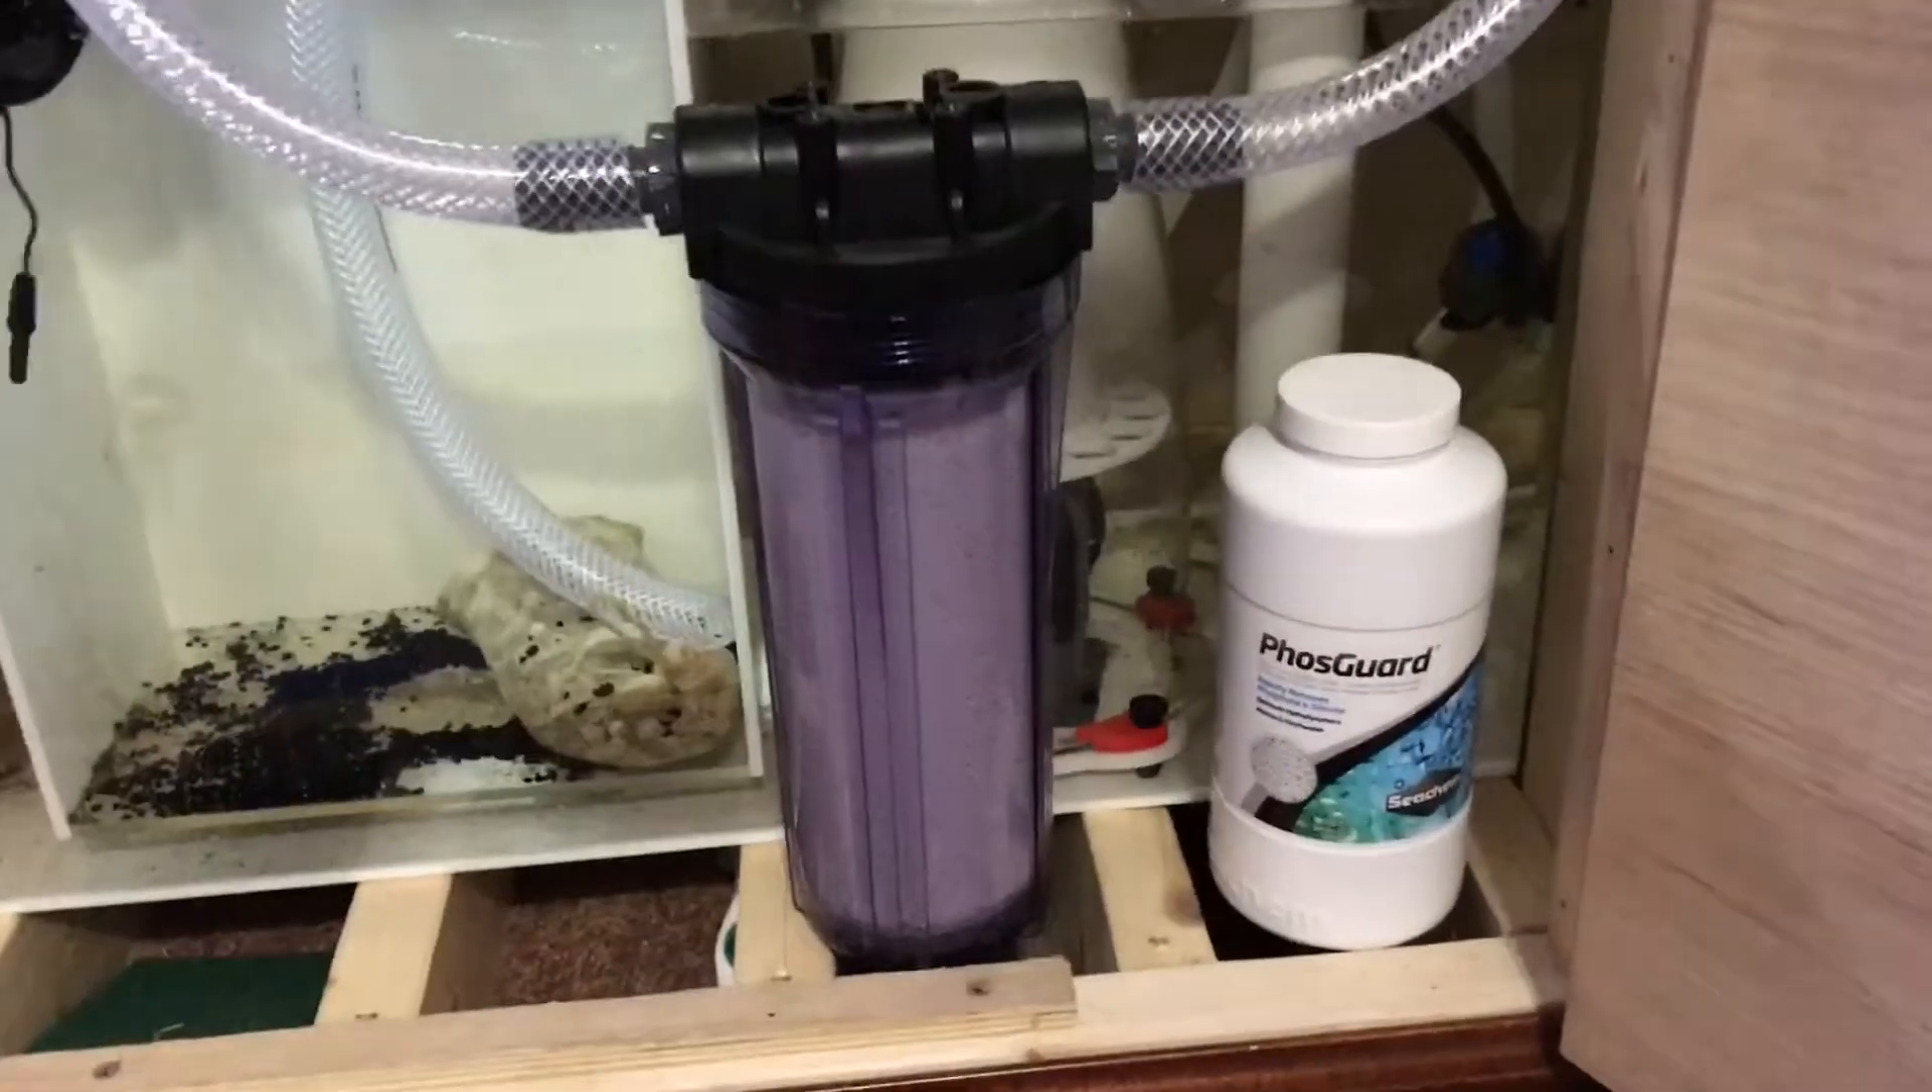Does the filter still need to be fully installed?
No.